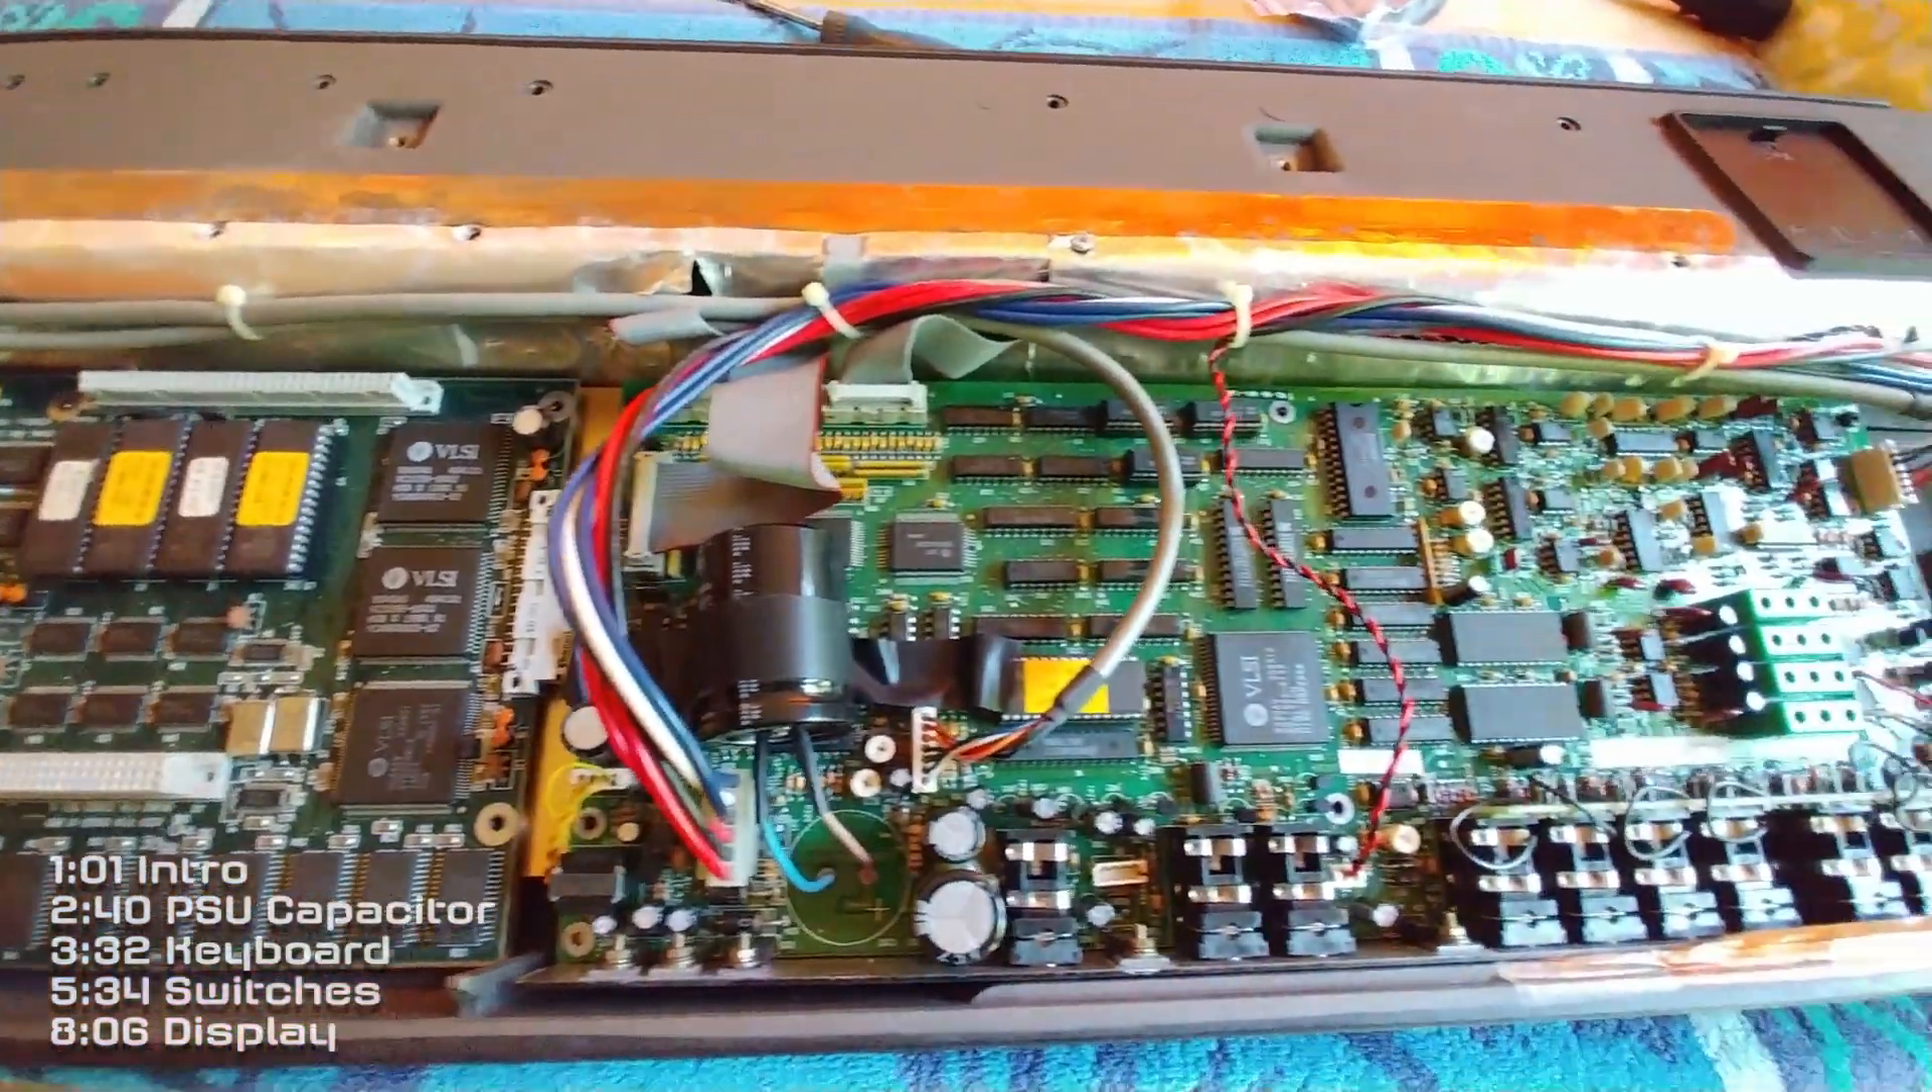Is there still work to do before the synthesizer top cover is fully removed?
No.